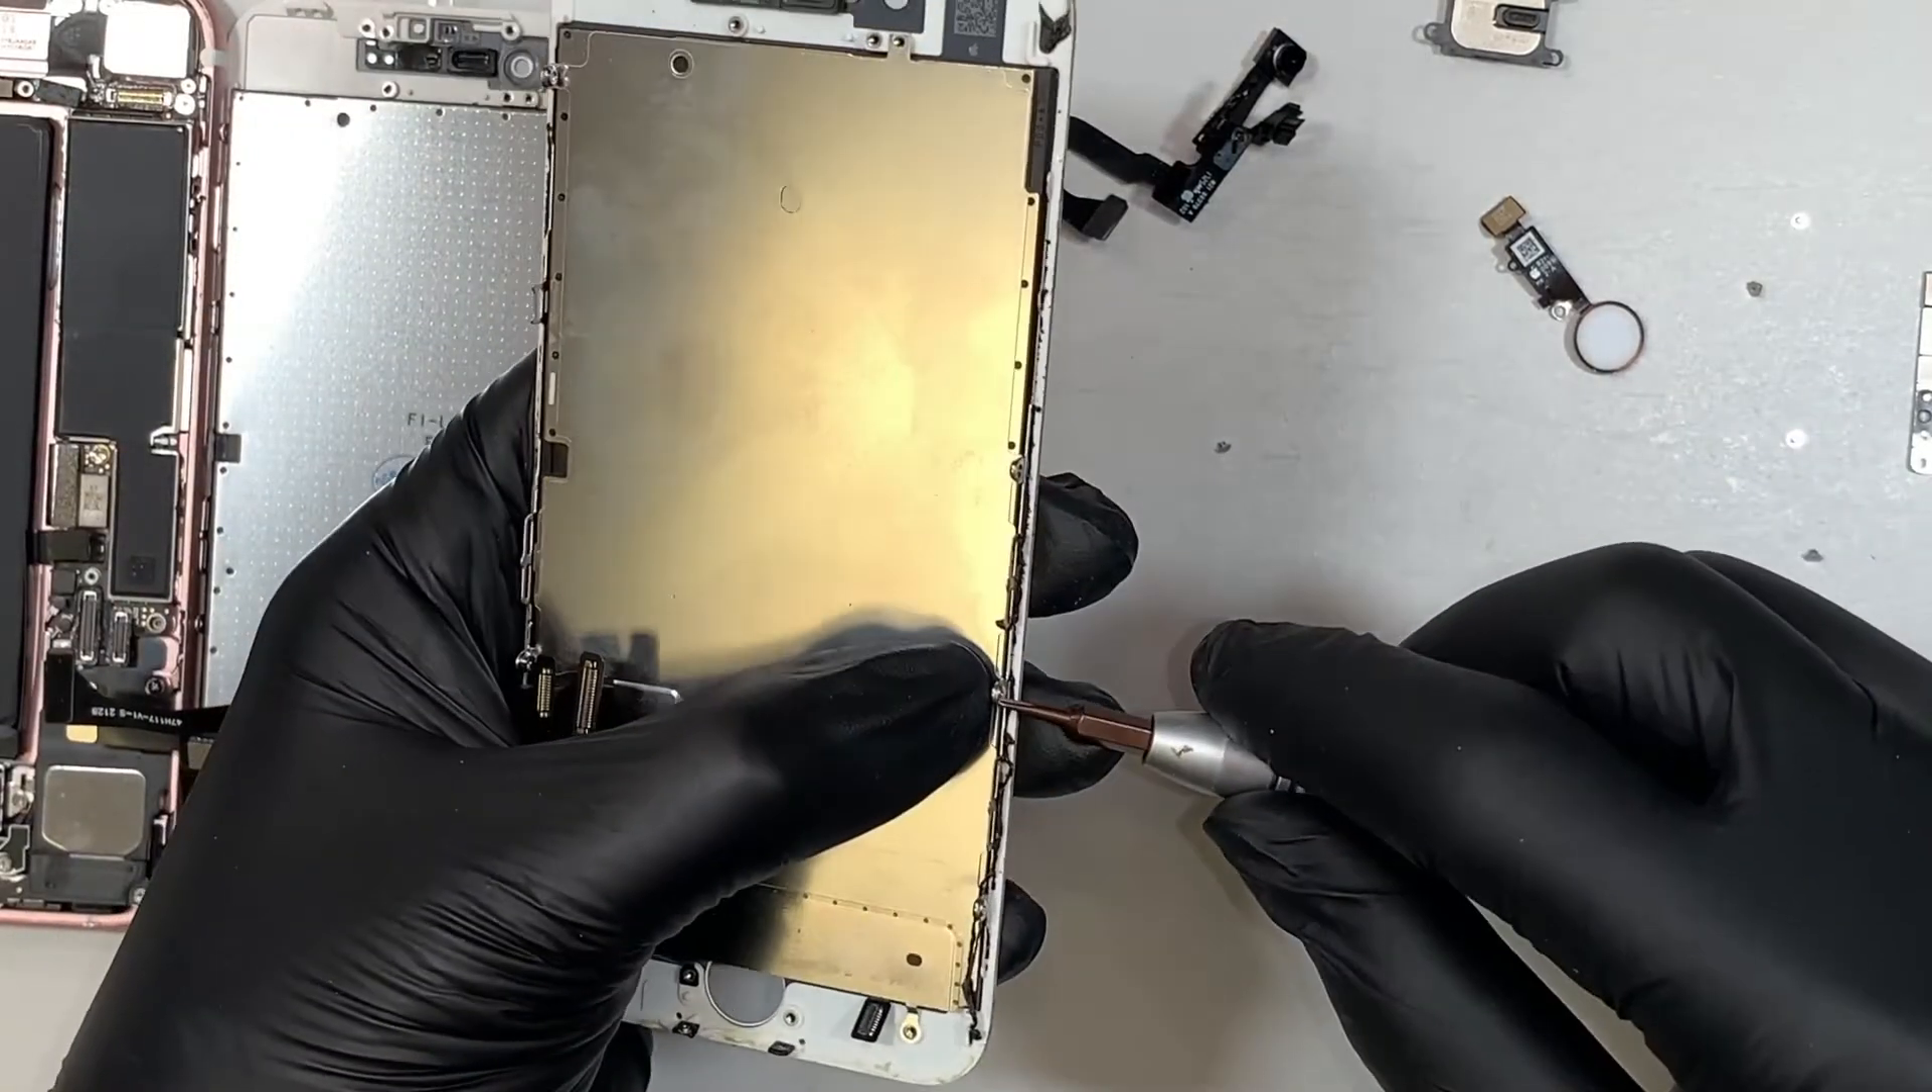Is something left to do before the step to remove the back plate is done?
Yes.